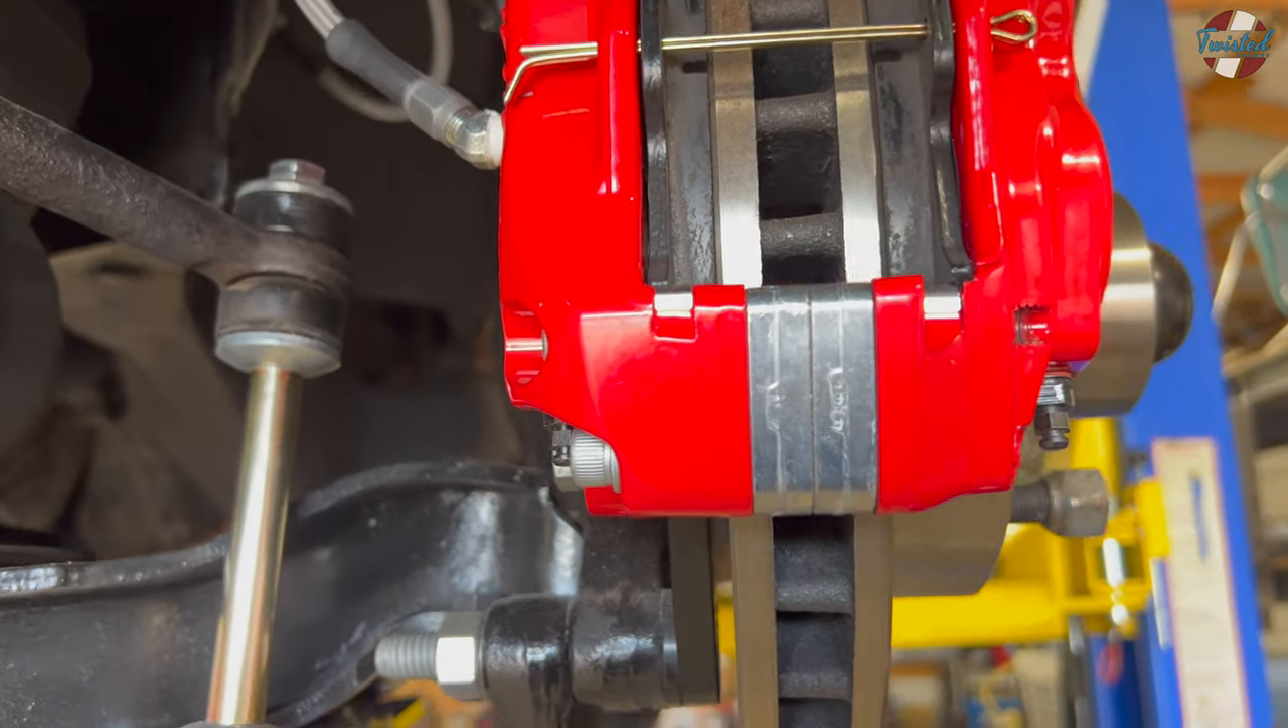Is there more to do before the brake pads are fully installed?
No.